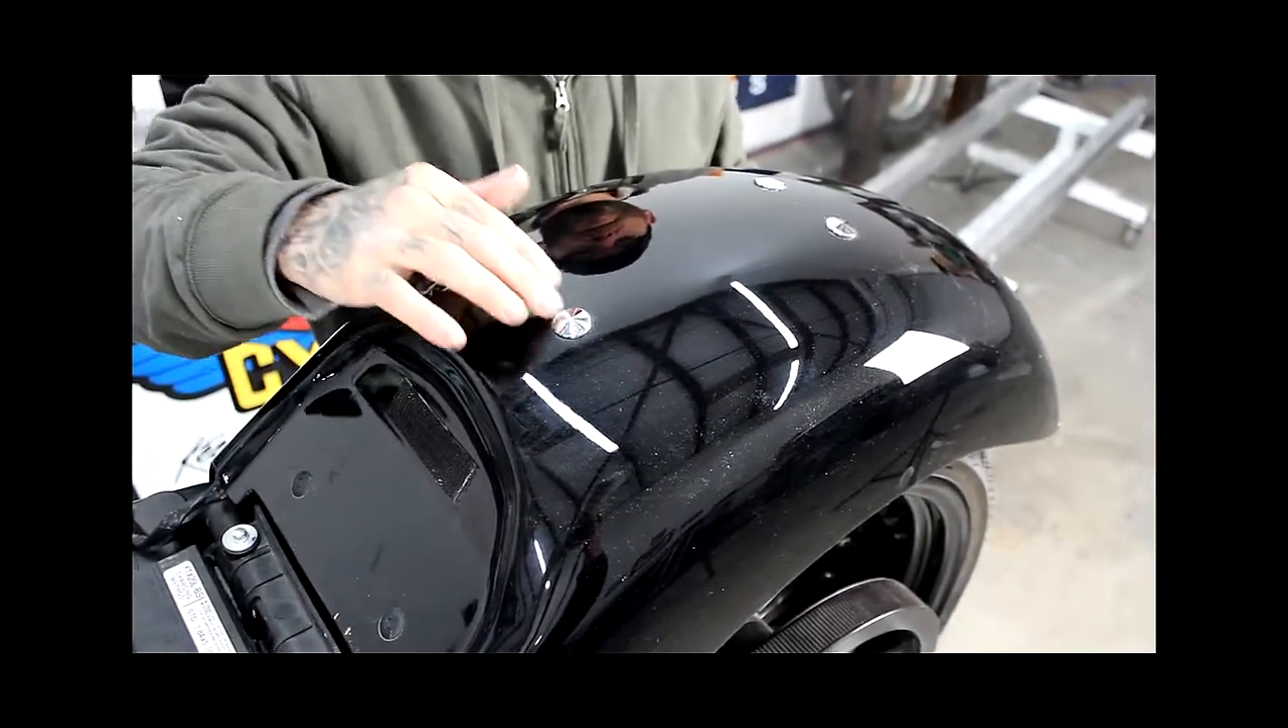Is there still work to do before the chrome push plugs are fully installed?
No.